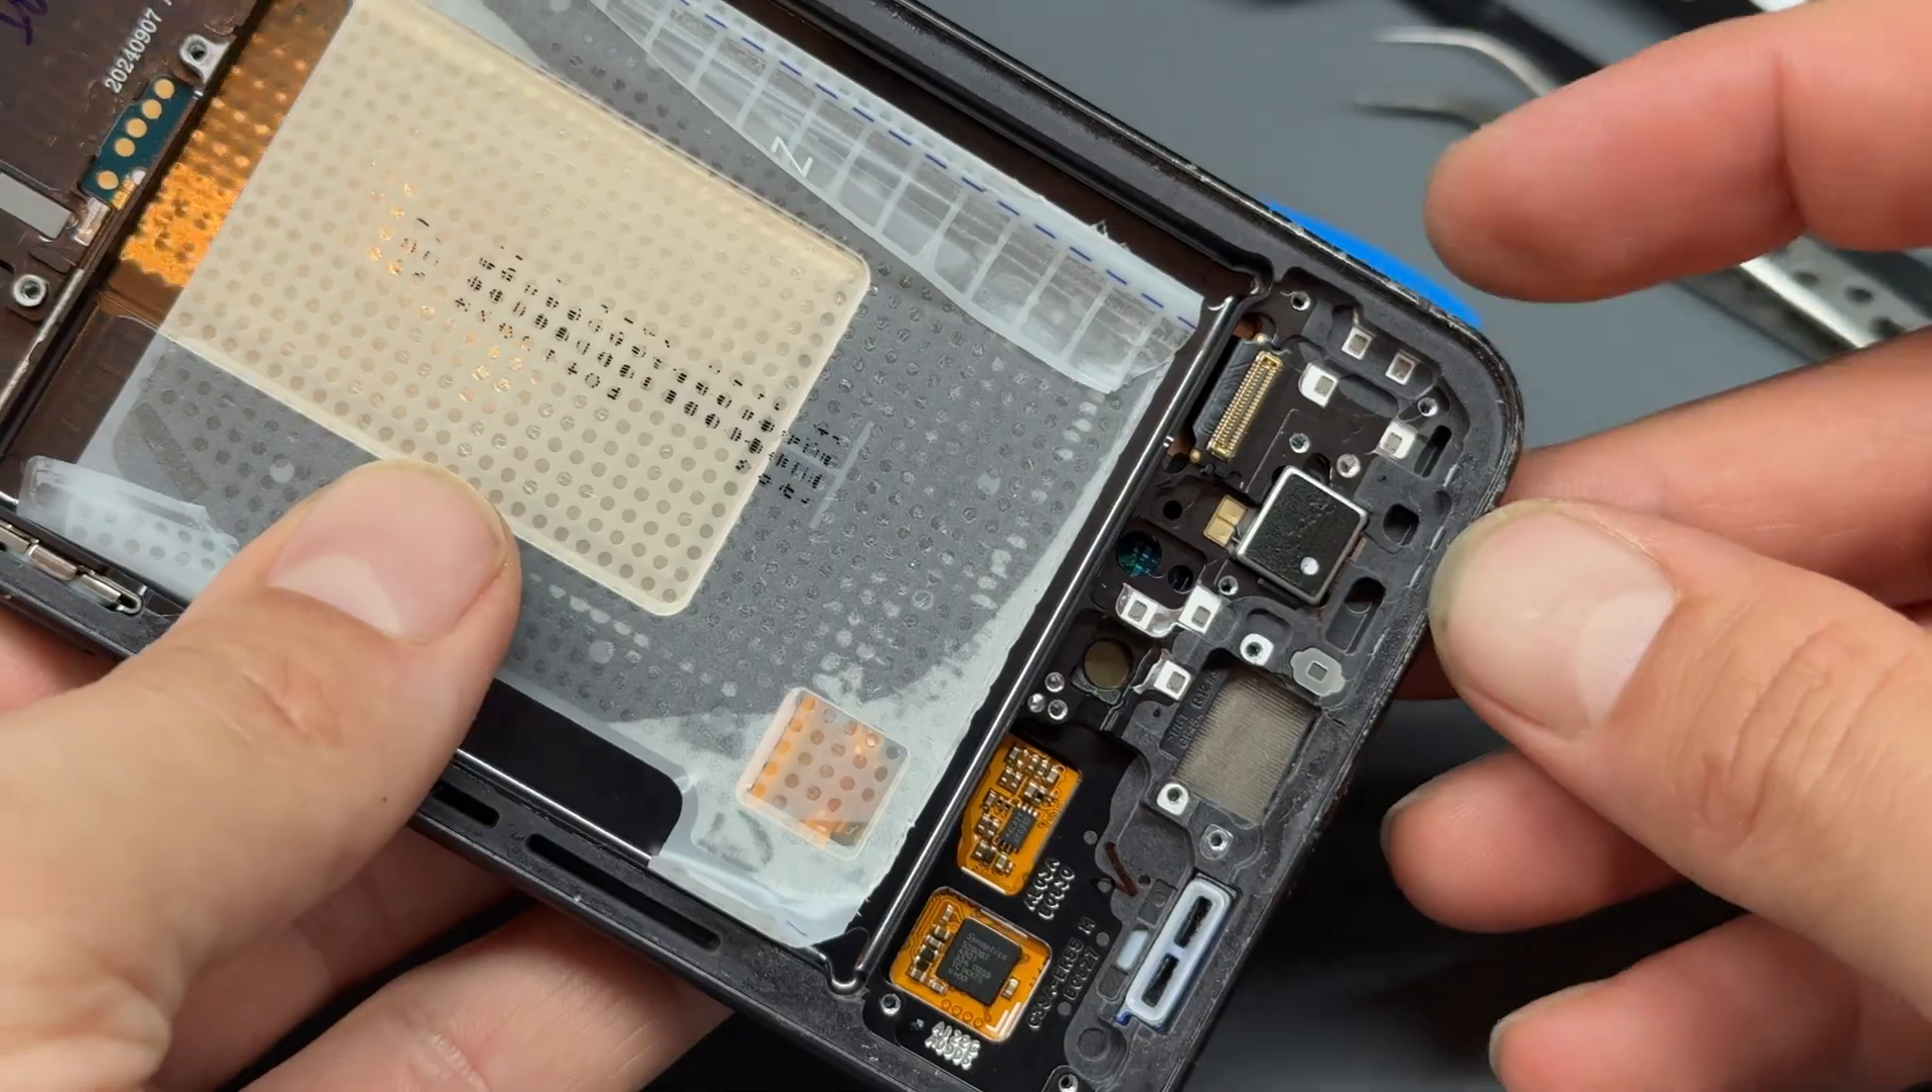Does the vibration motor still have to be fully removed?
Yes.